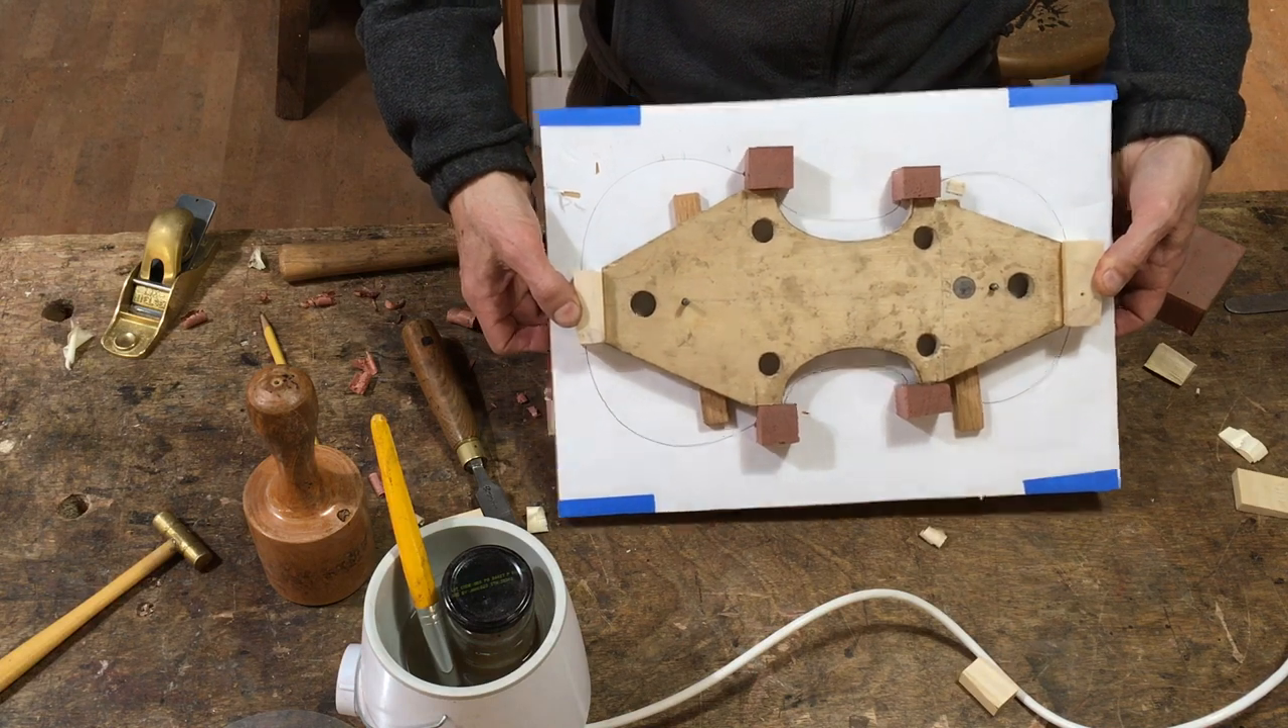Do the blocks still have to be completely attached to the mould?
No.